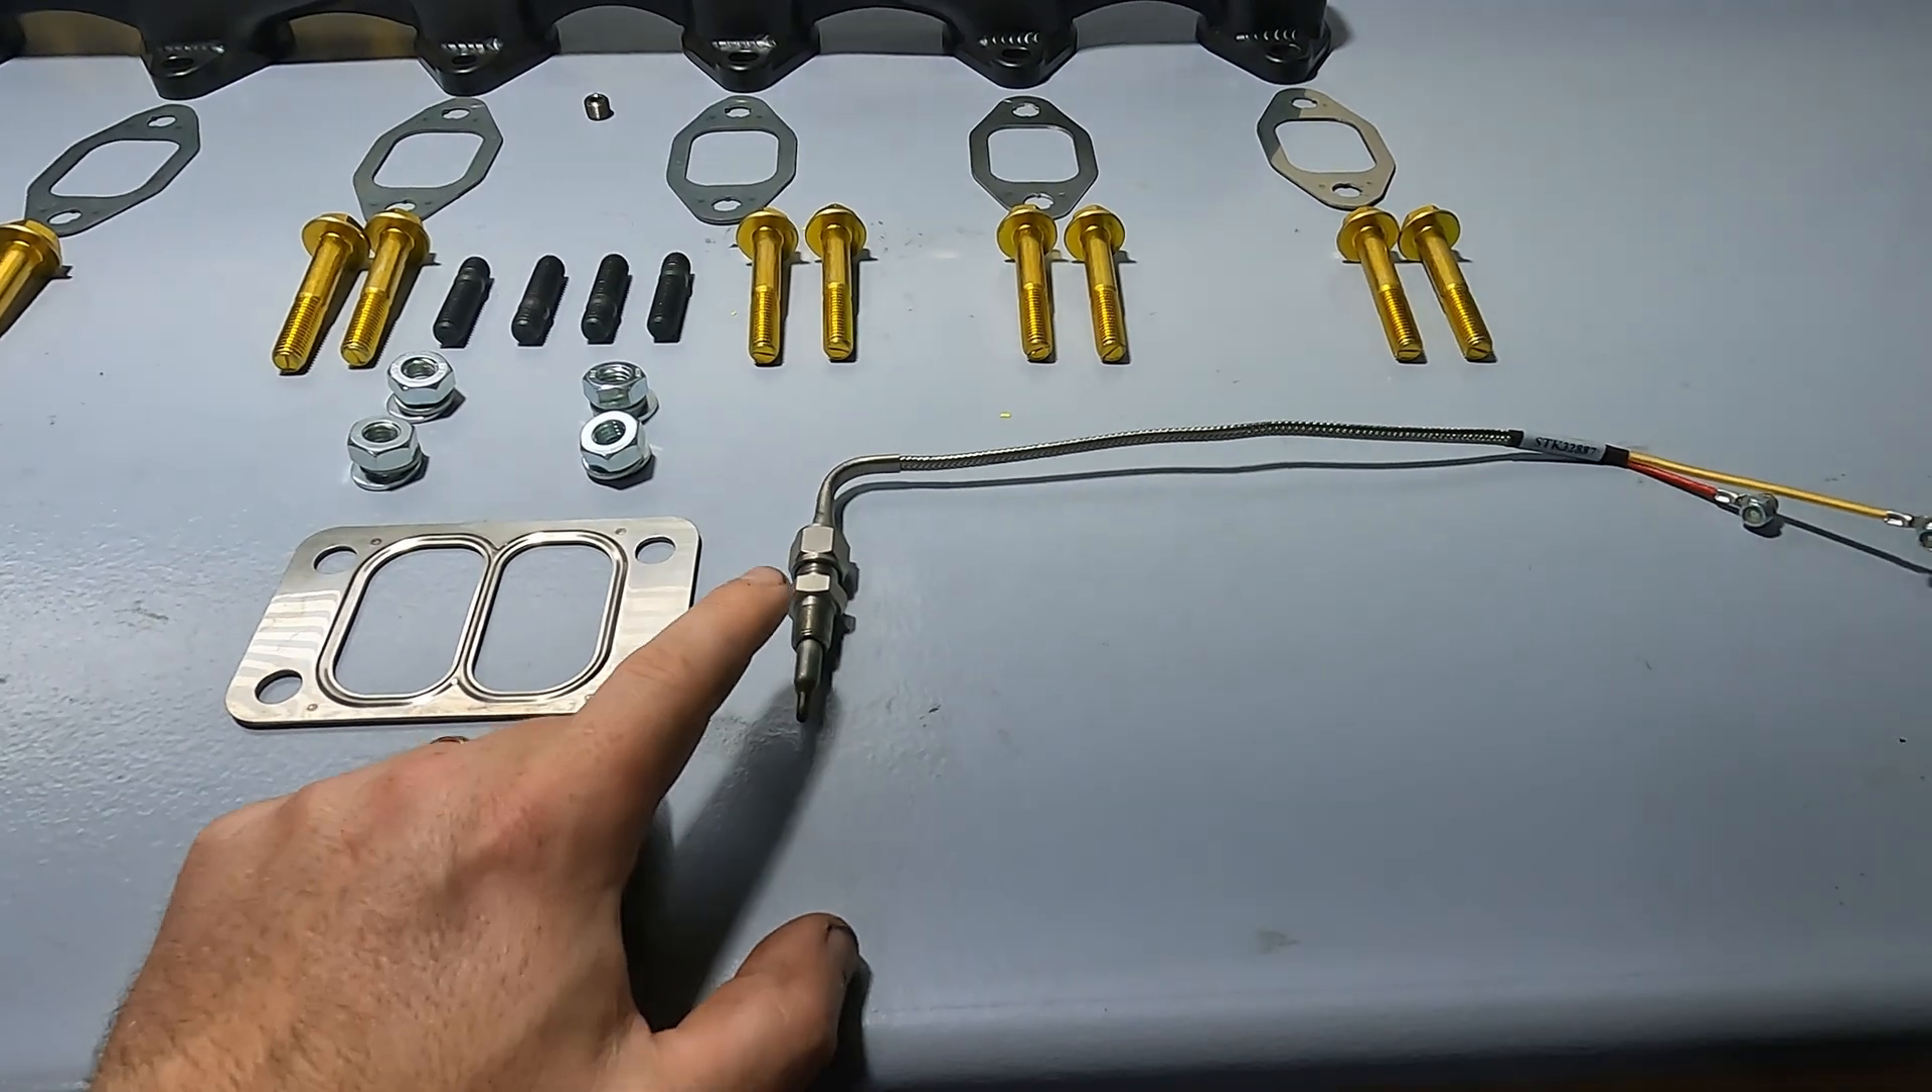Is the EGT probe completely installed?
No.